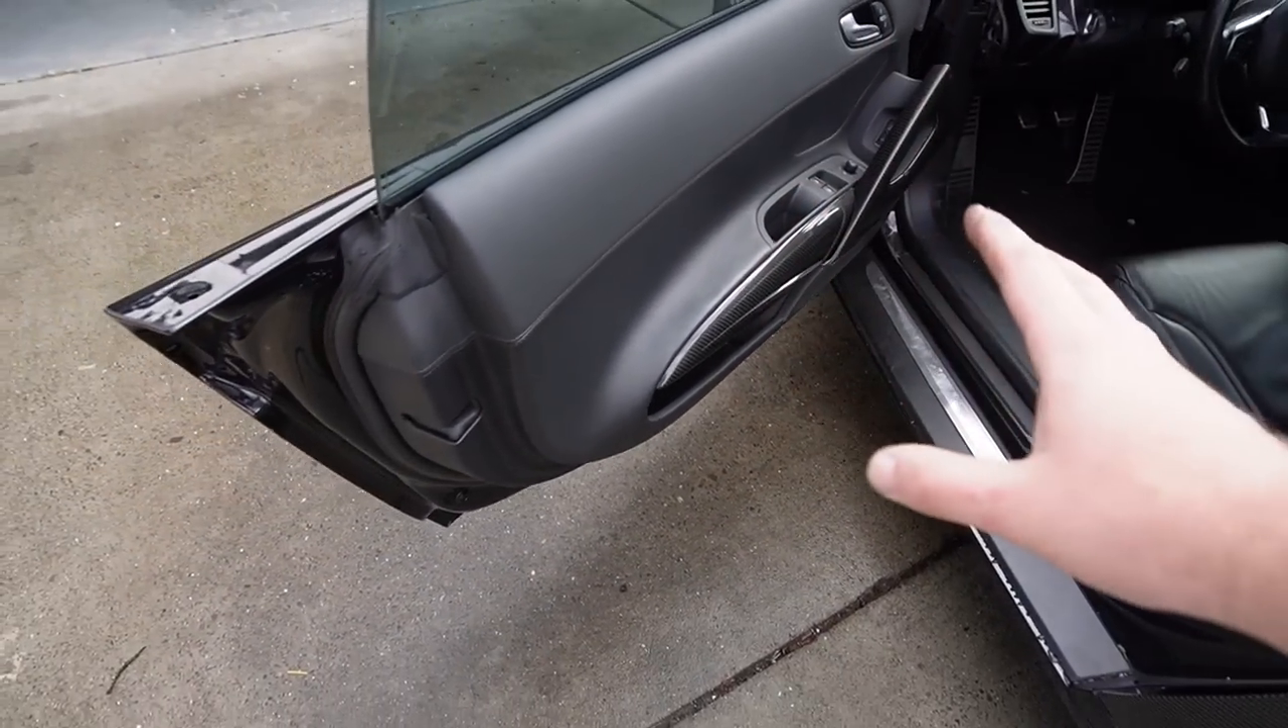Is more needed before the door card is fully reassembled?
No.